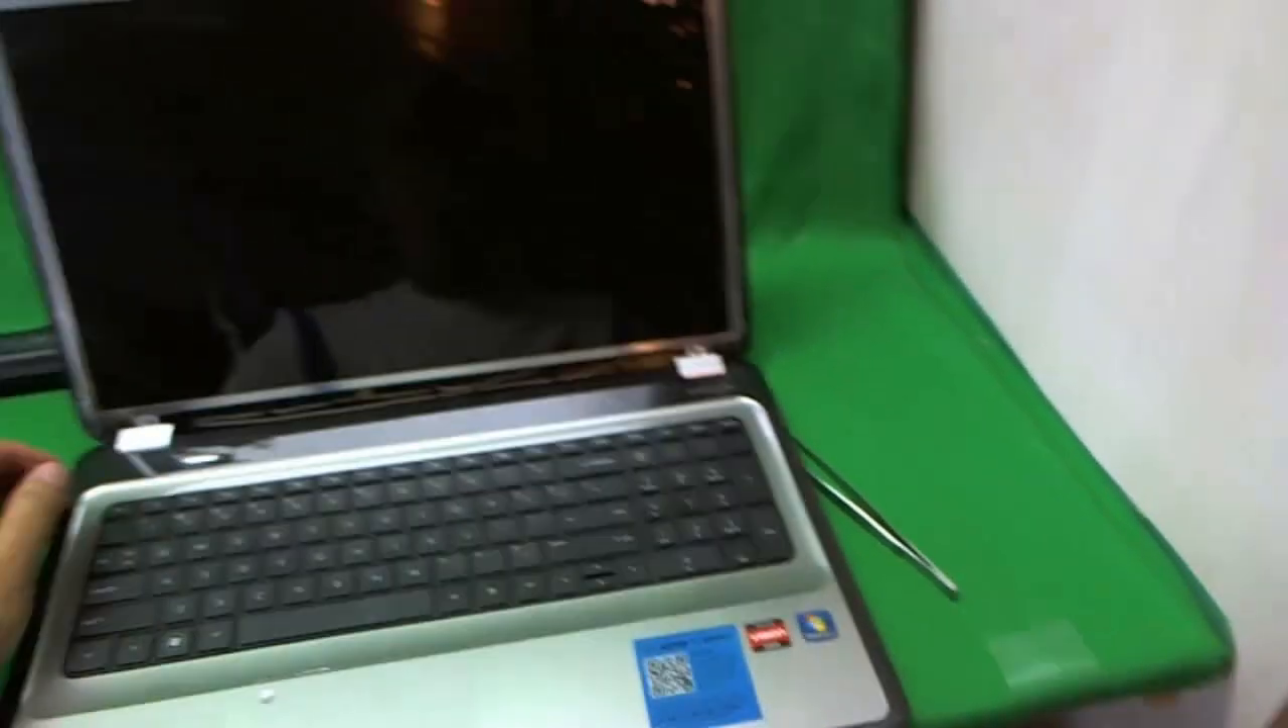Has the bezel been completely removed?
Yes.